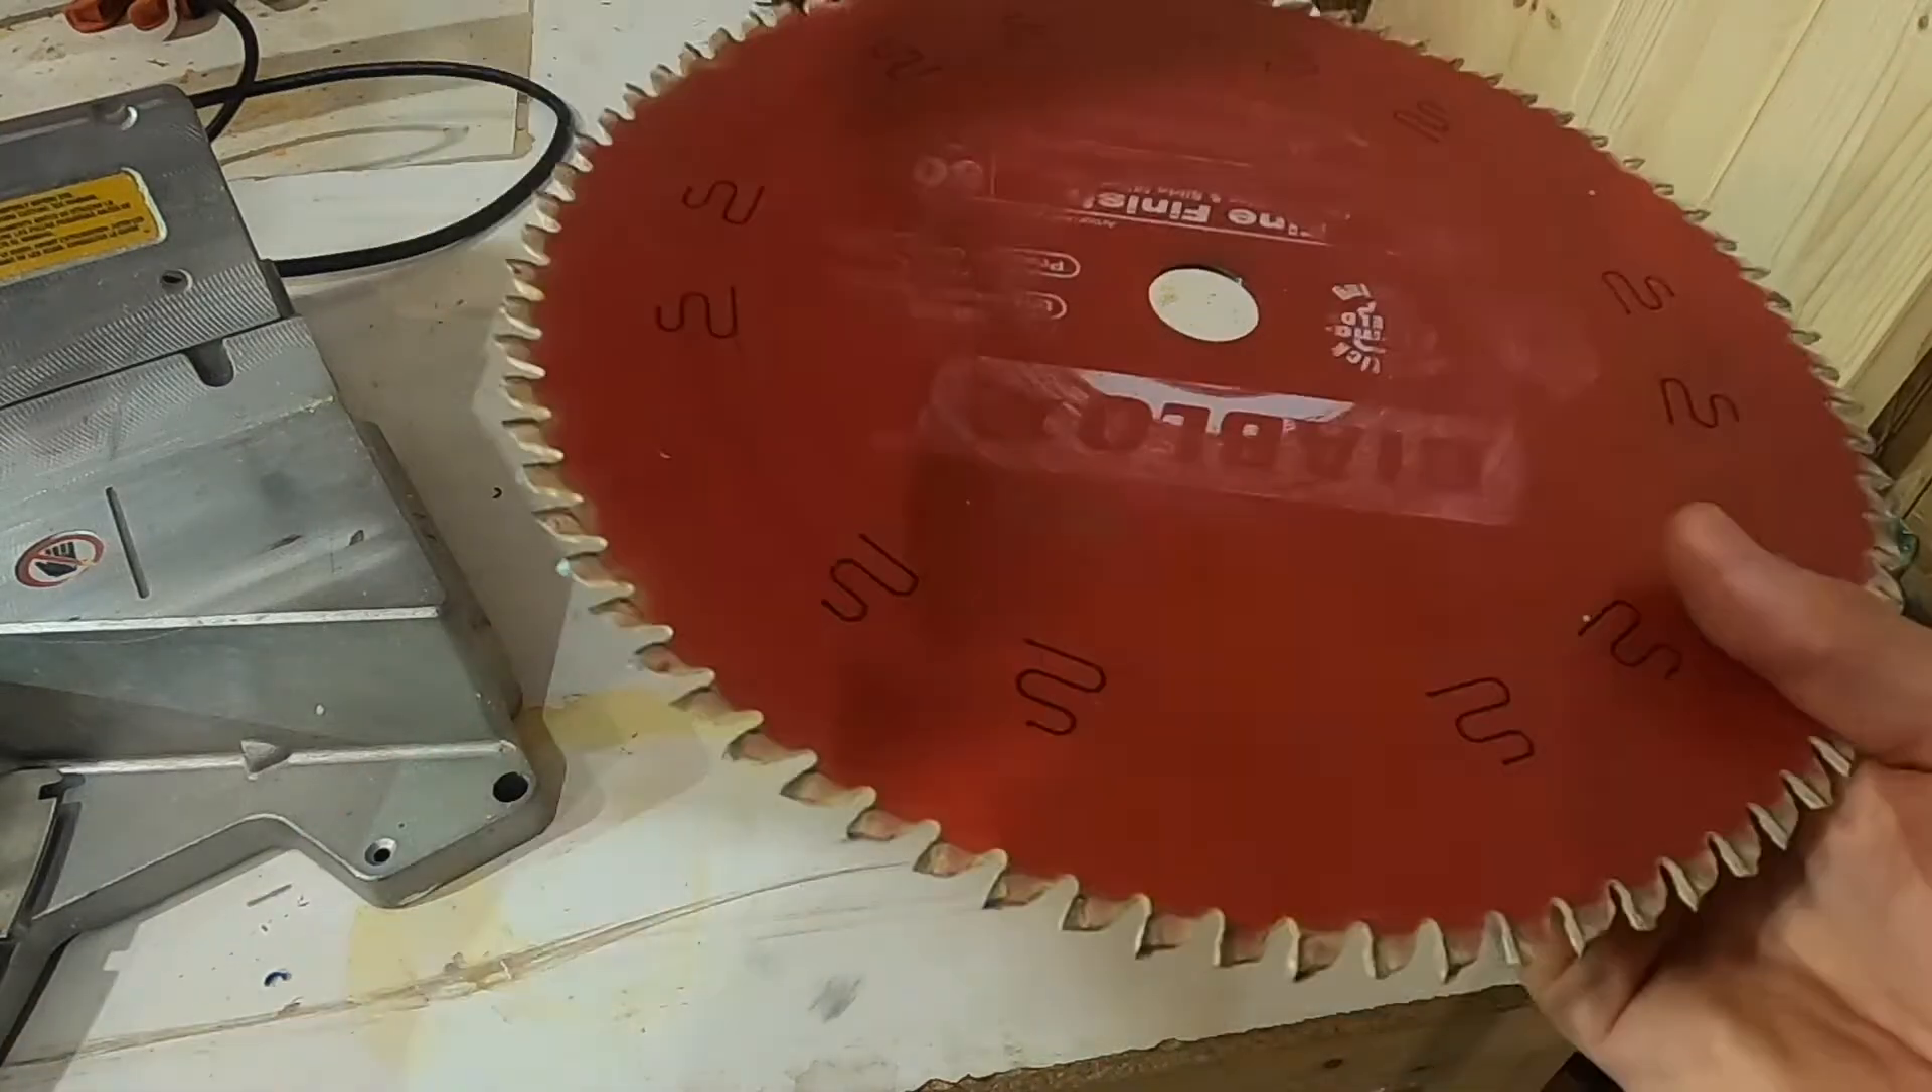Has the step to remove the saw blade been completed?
Yes.